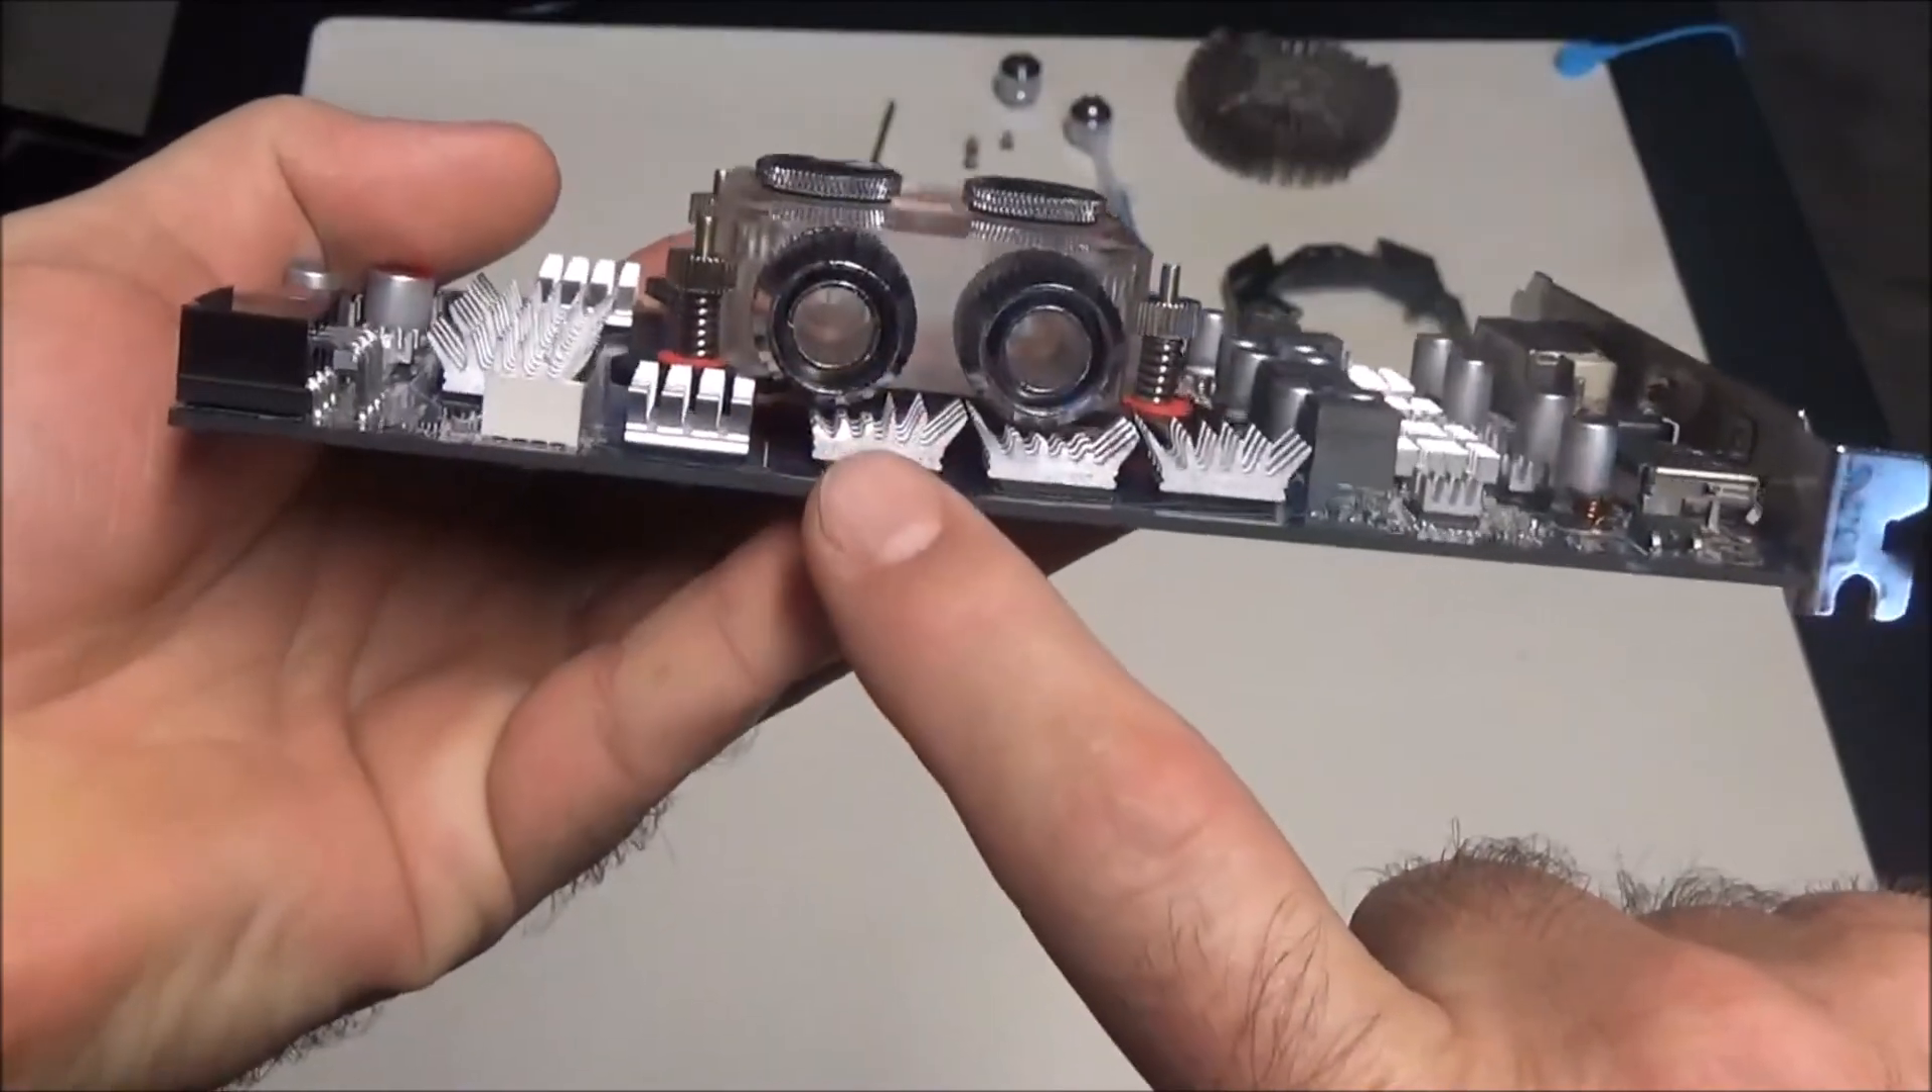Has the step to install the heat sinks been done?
Yes.